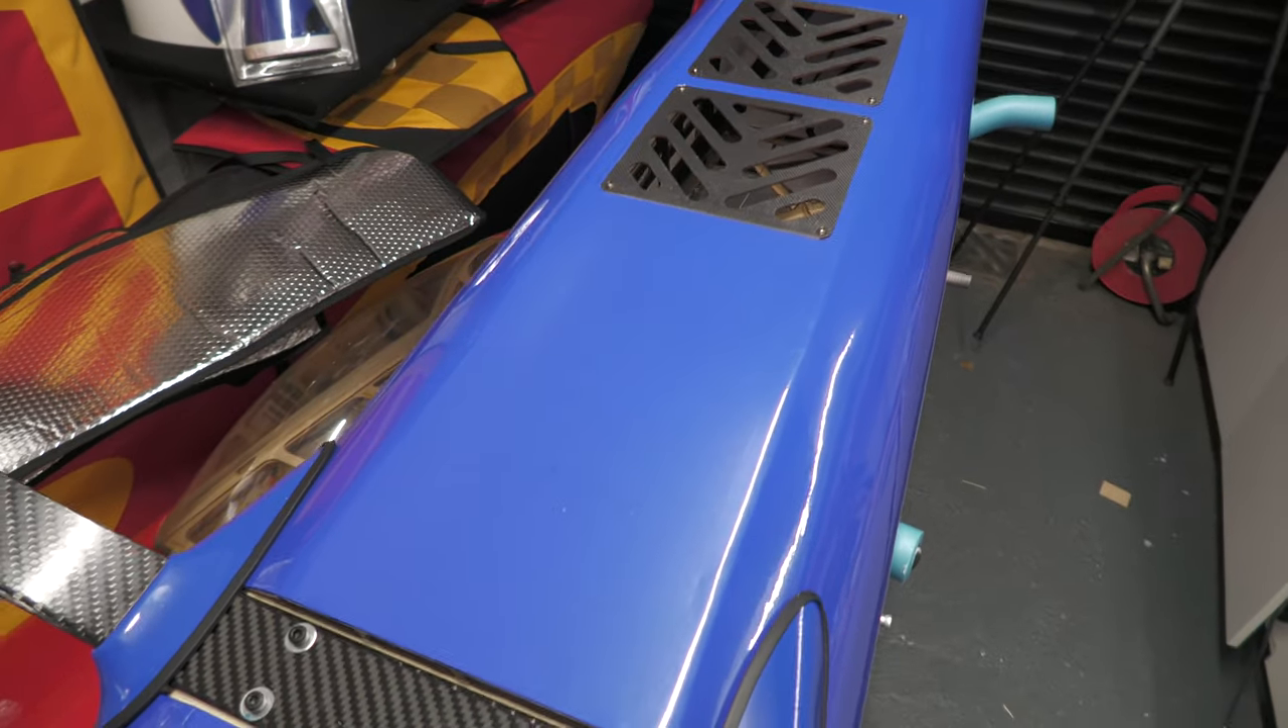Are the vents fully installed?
Yes.